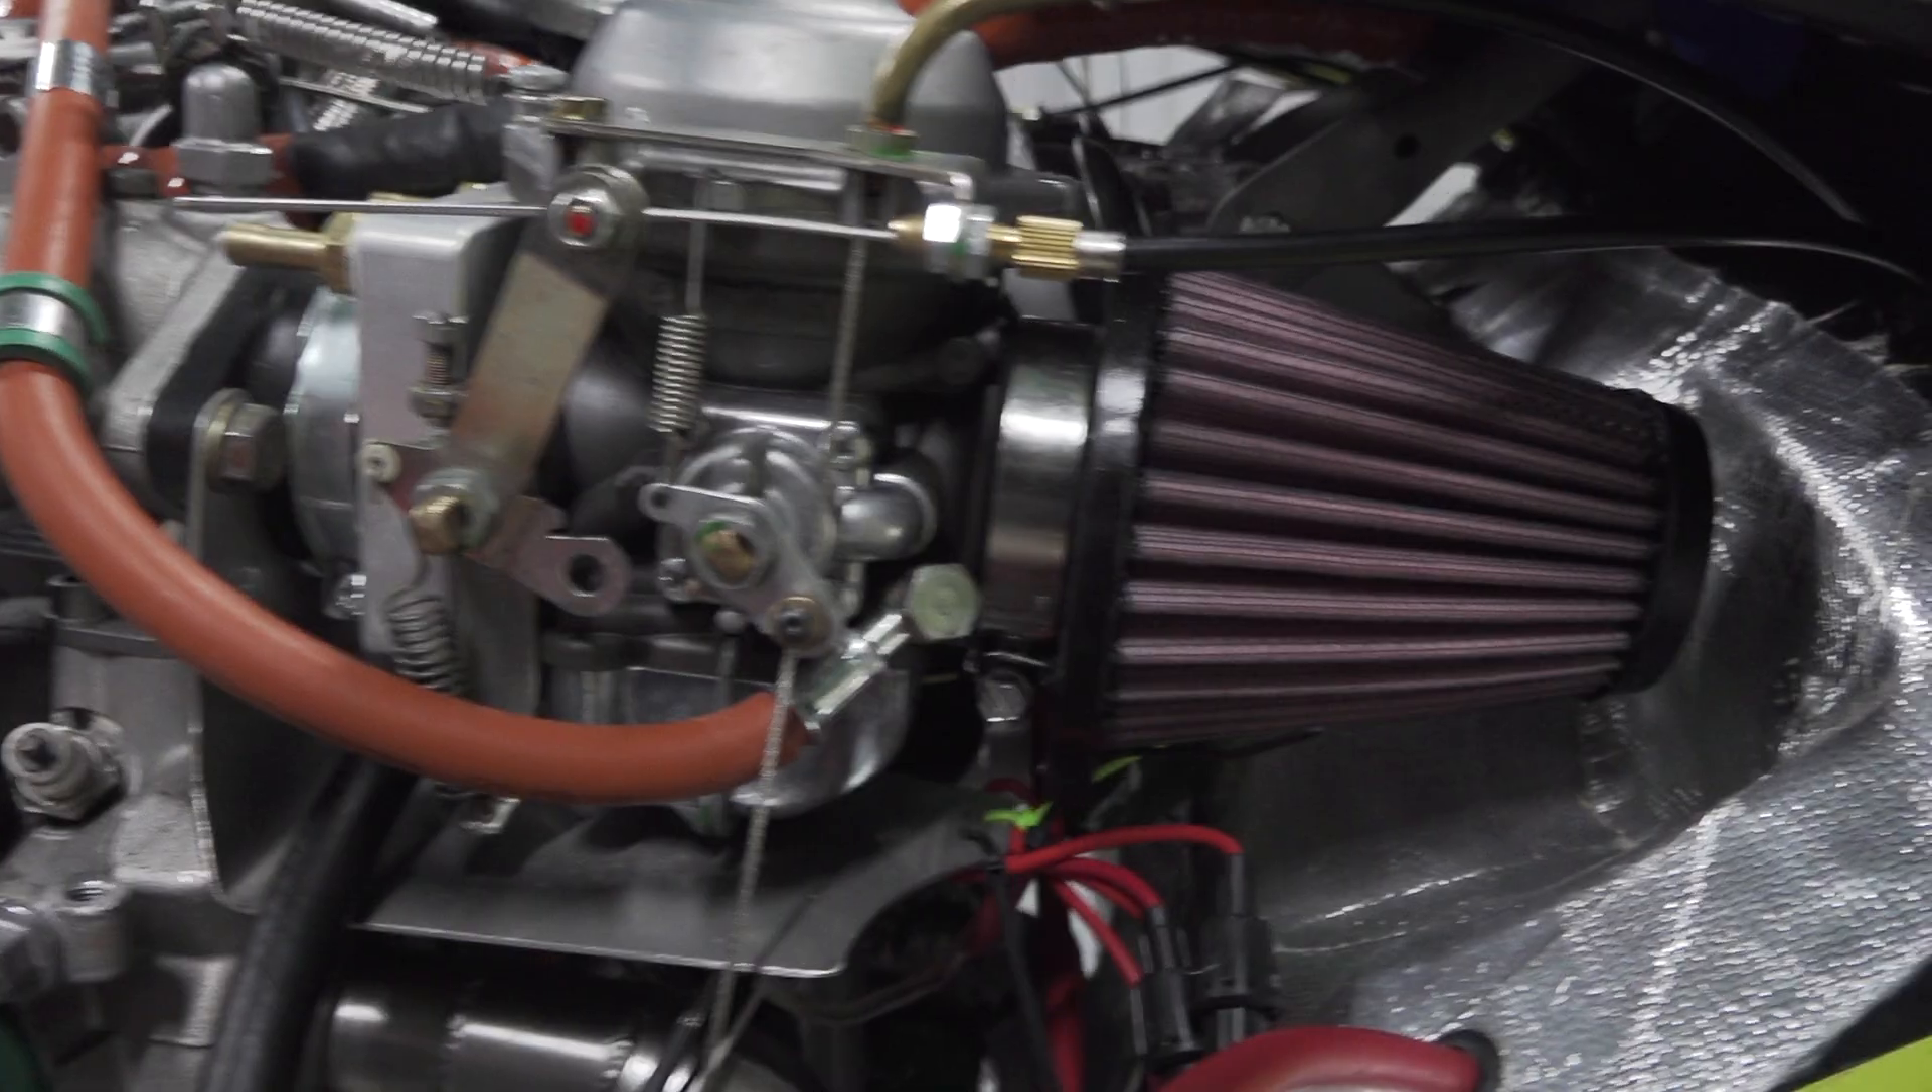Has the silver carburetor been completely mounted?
Yes.